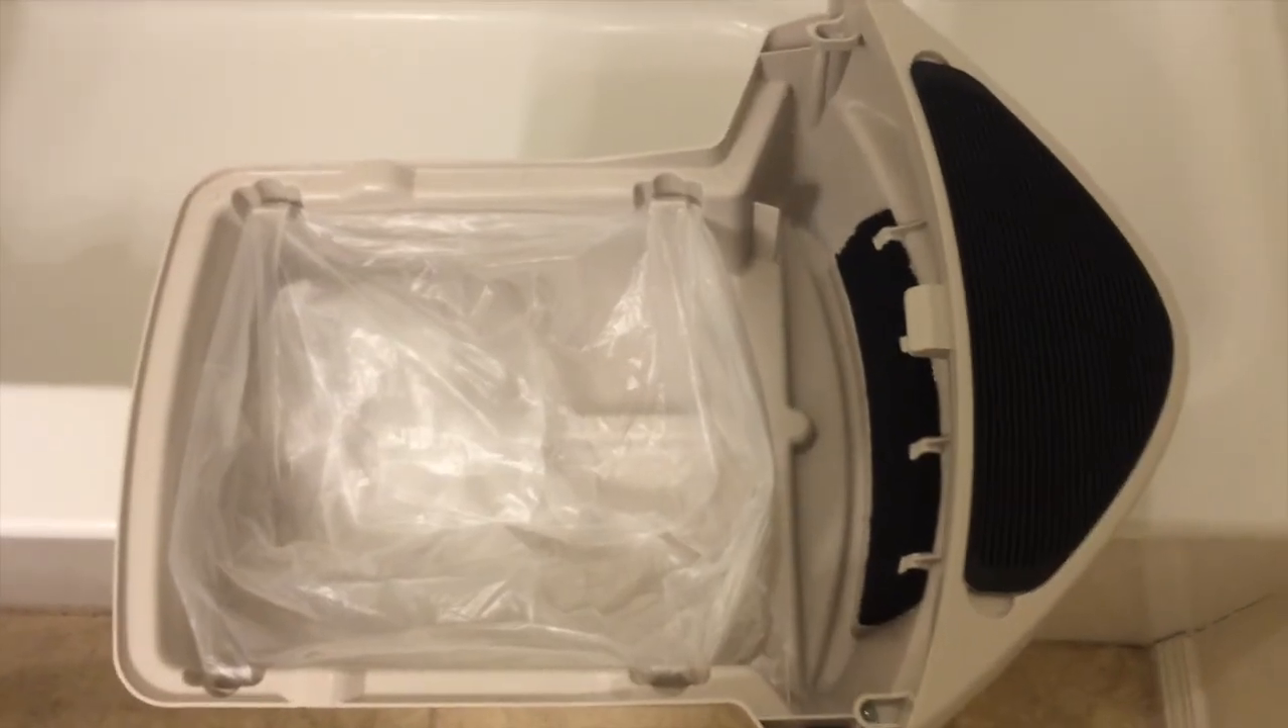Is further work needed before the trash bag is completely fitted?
No.